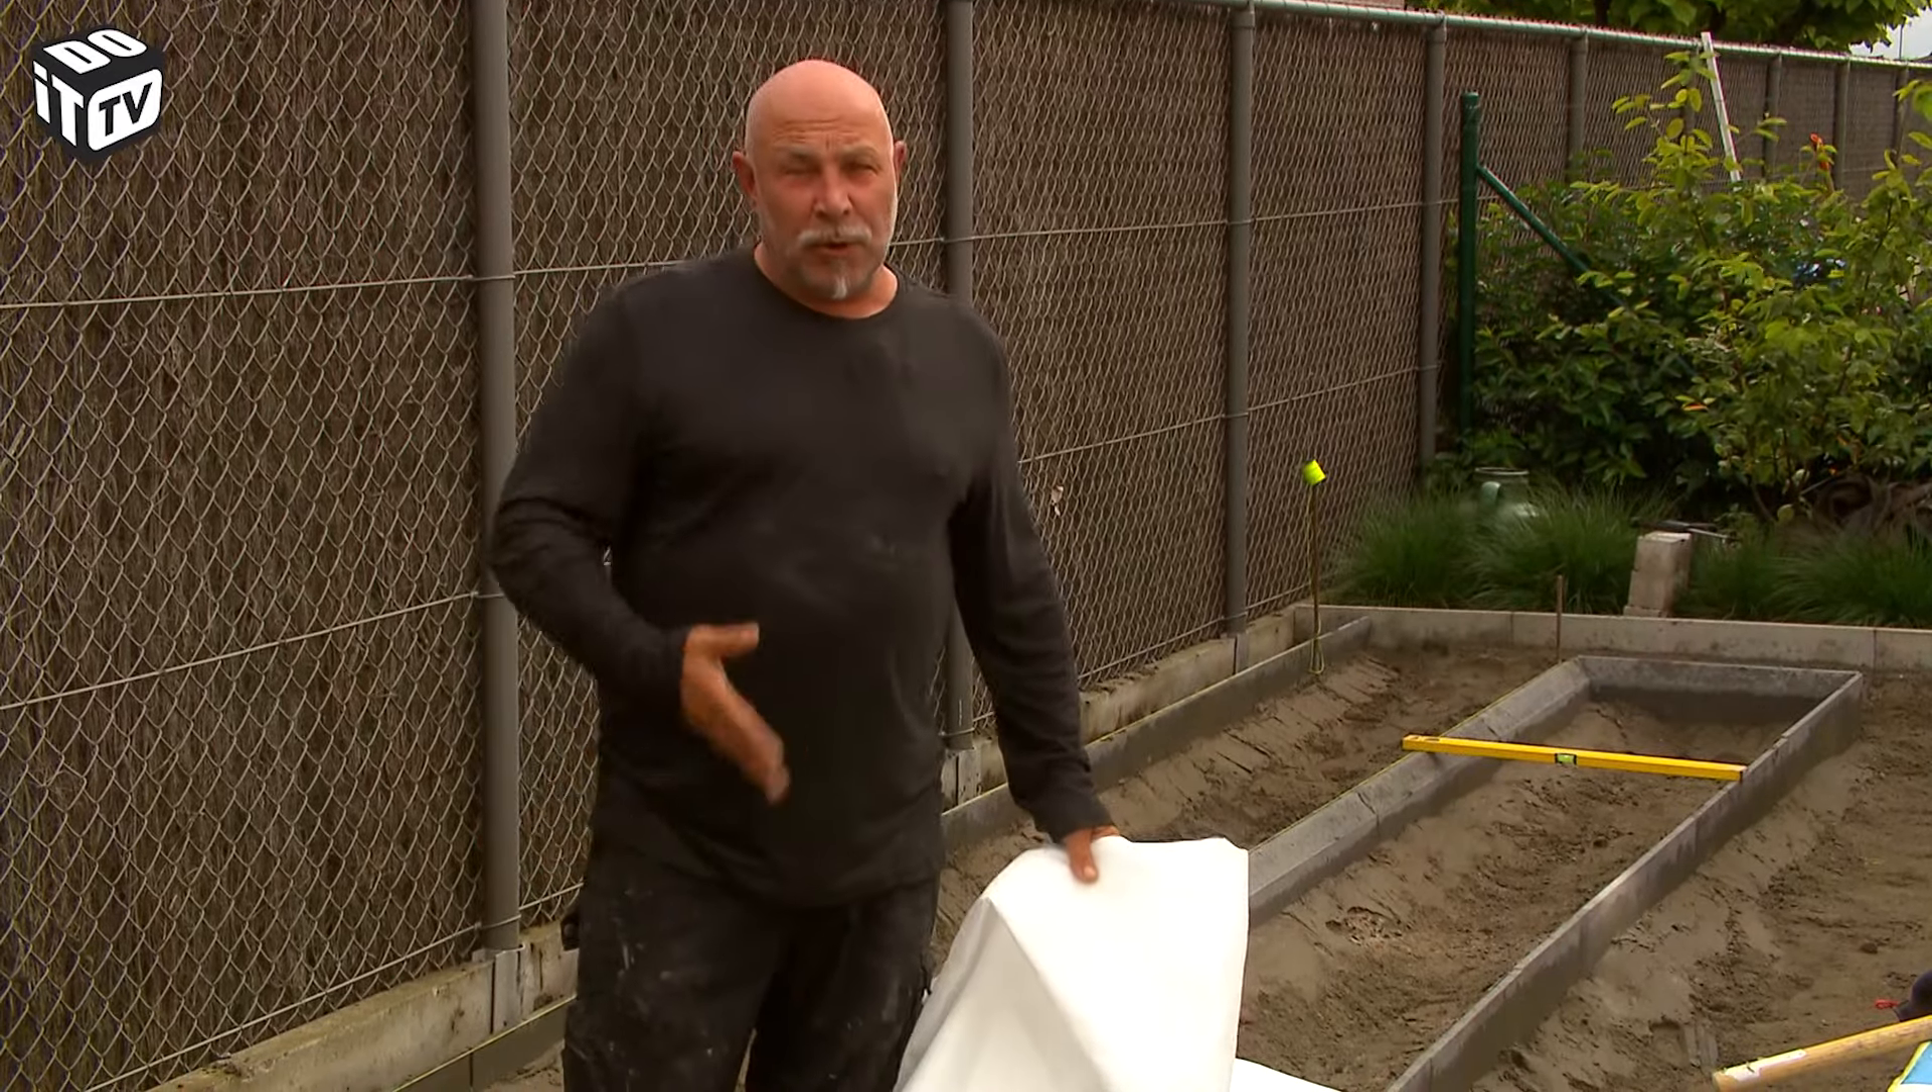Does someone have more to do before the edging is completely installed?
No.